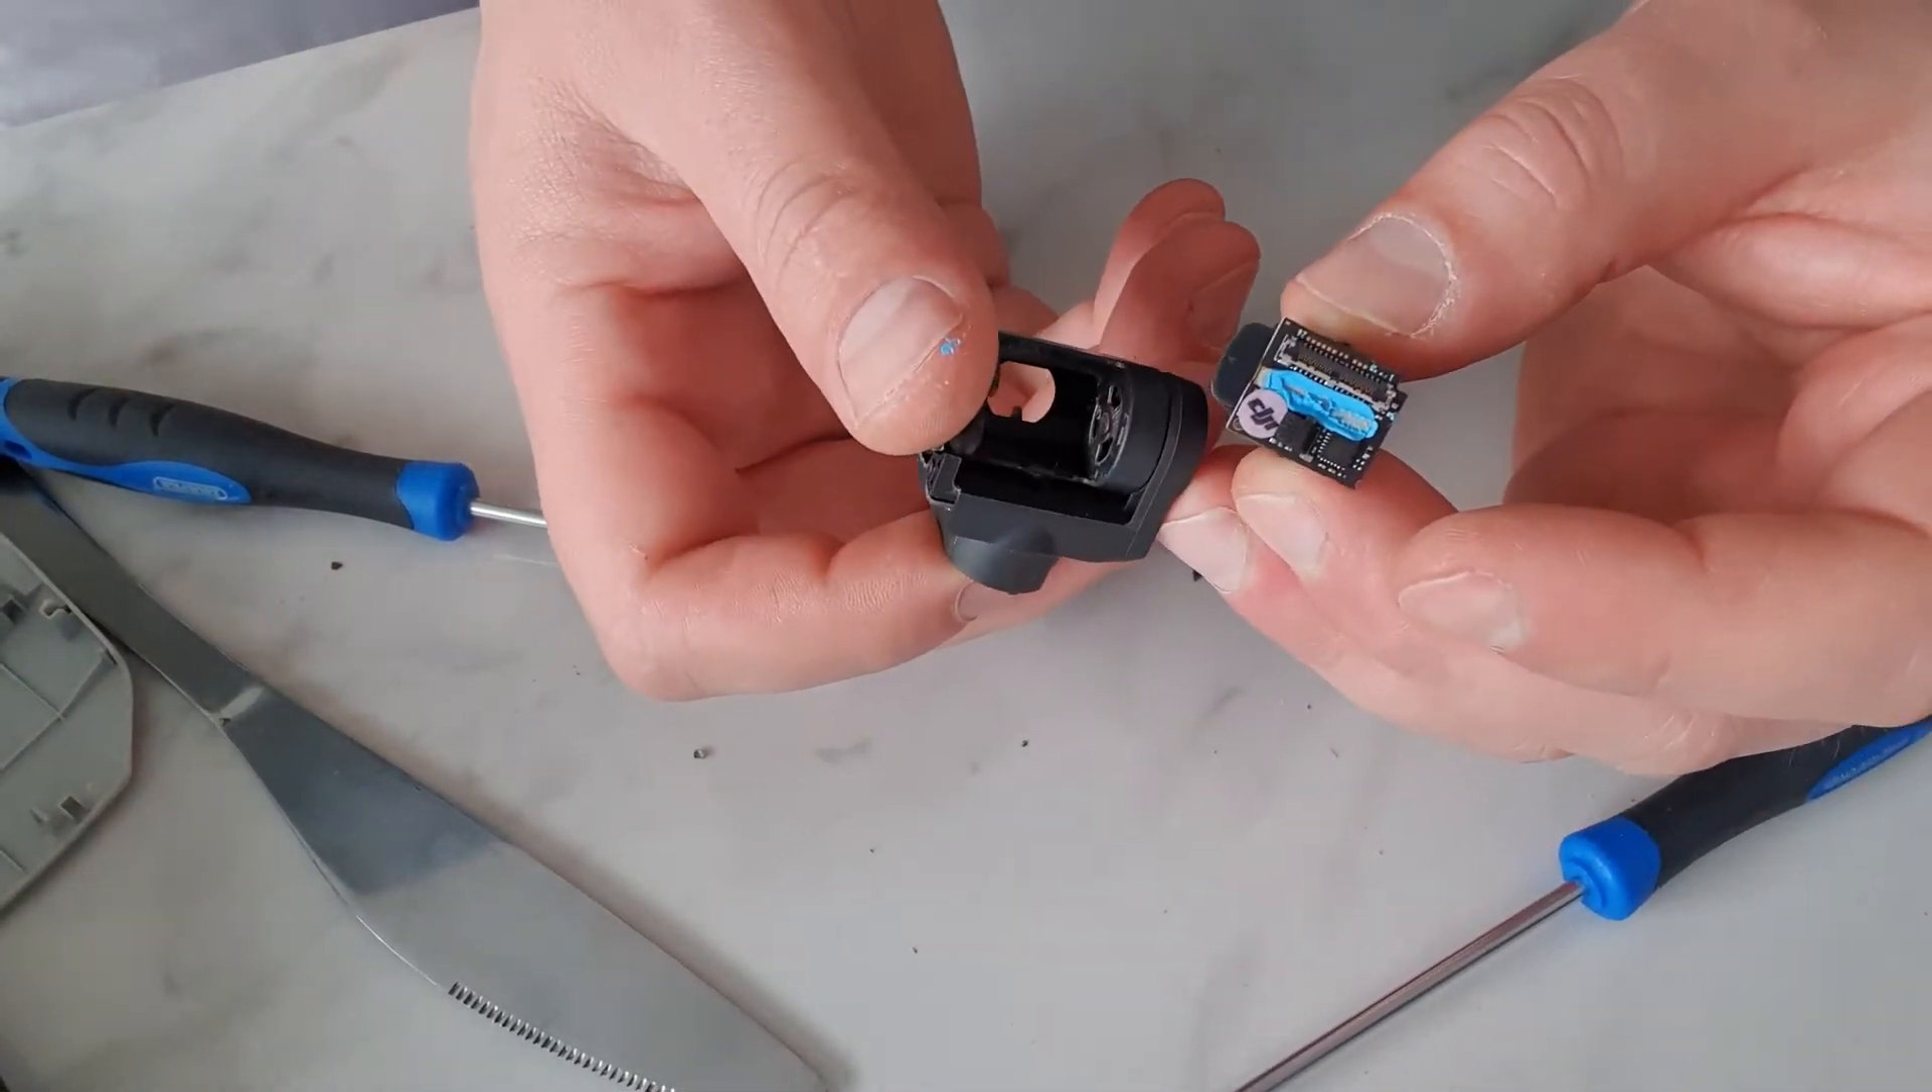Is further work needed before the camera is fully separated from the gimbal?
No.